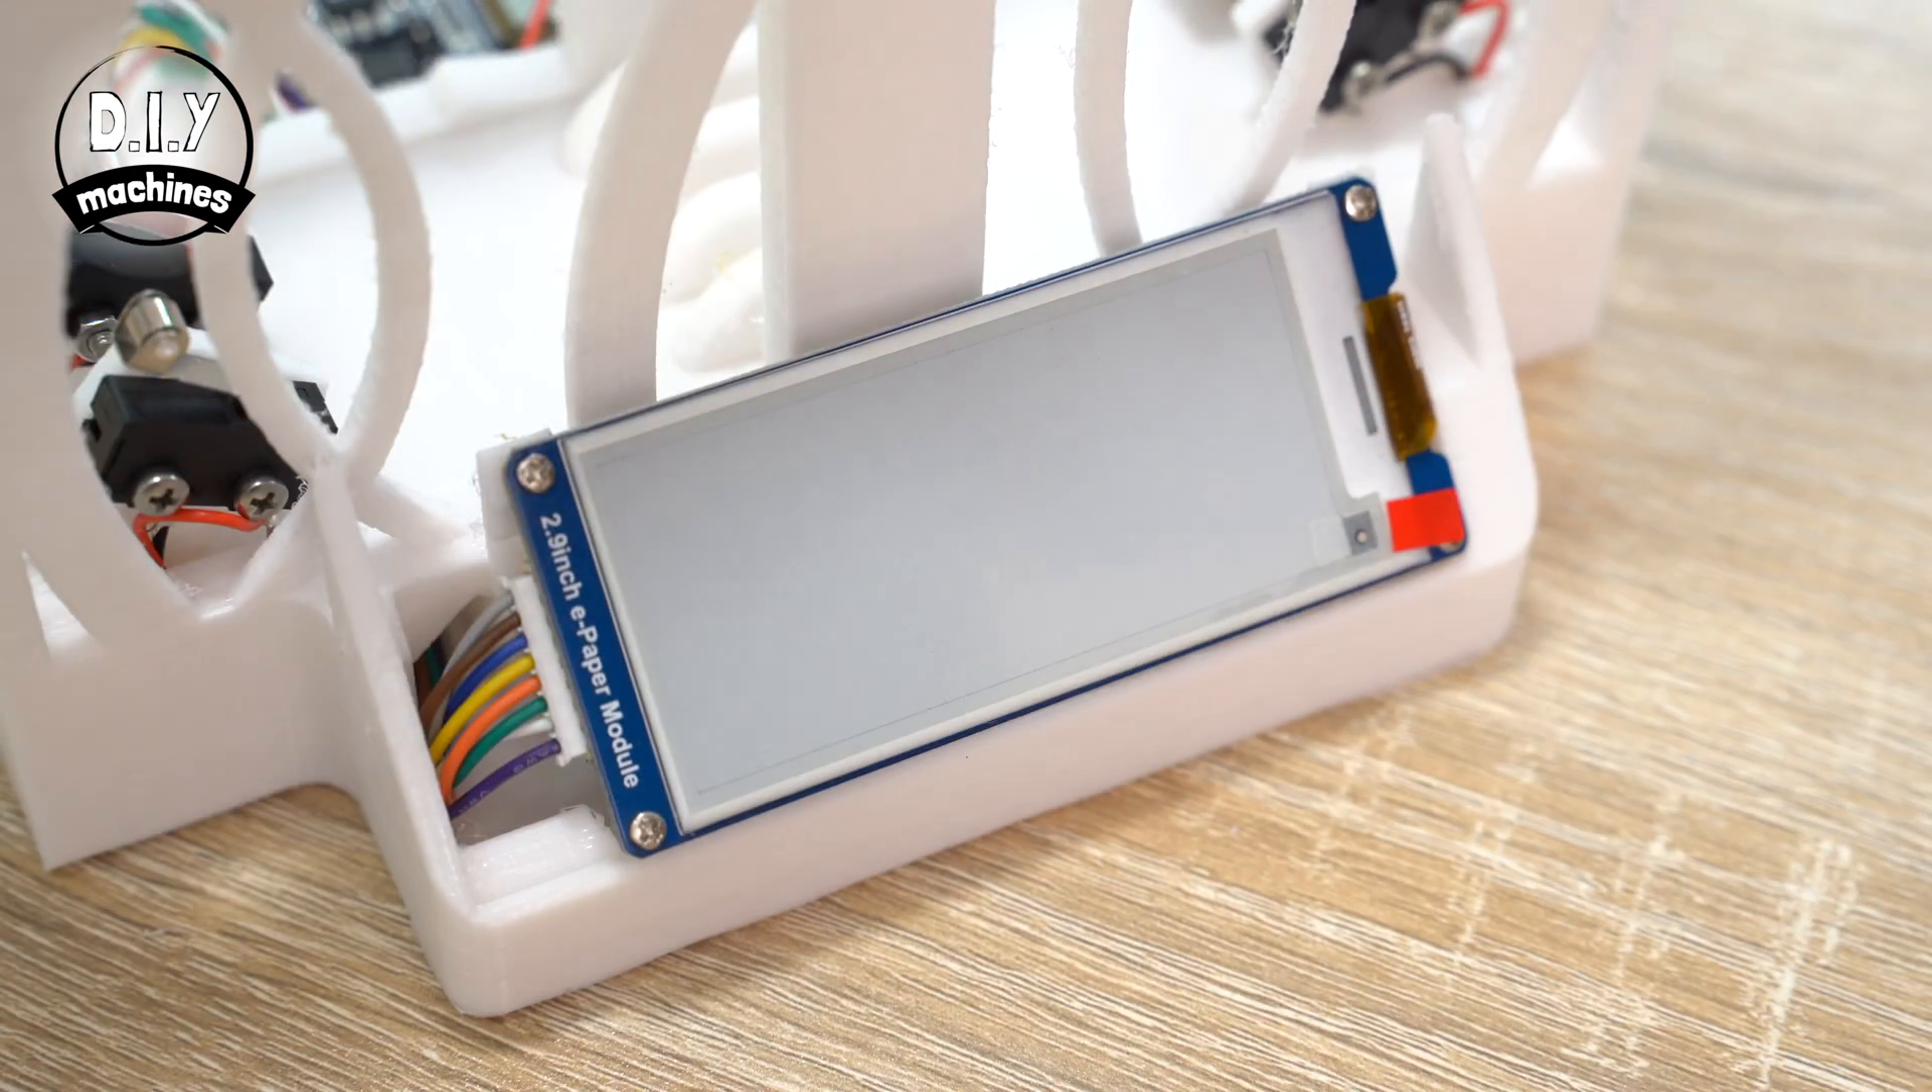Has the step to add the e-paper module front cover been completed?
No.